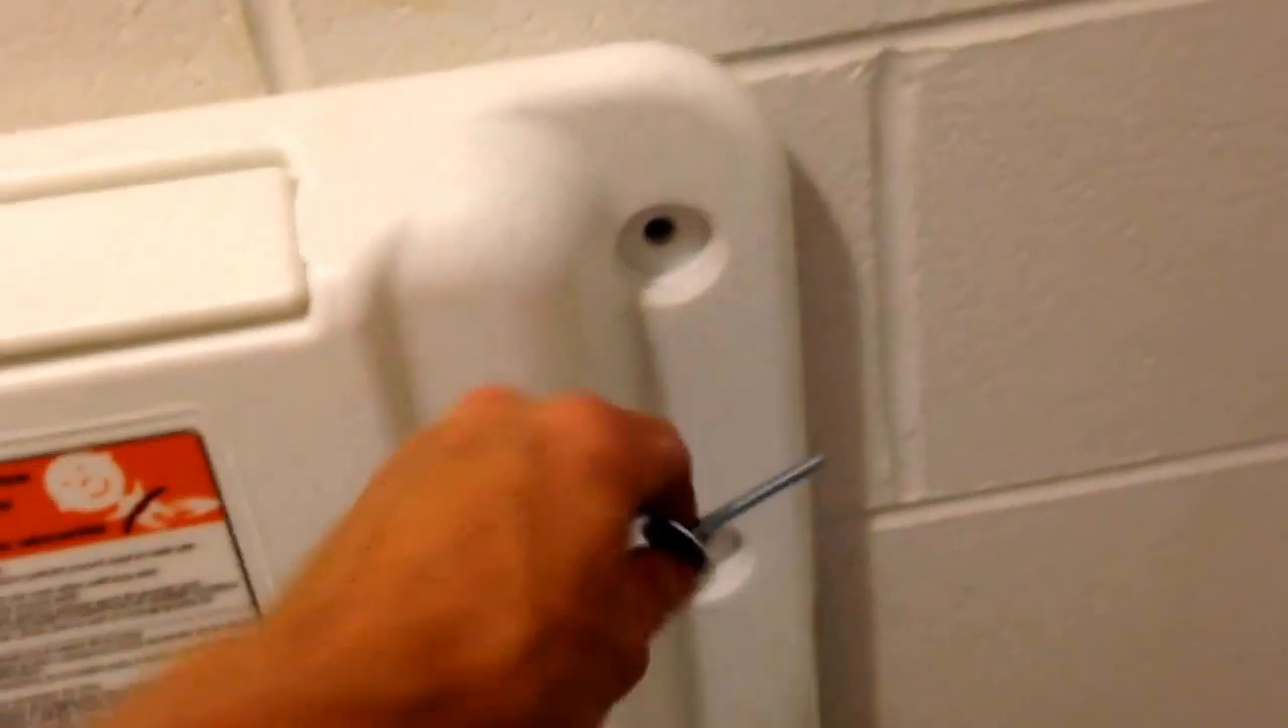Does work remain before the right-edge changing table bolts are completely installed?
Yes.